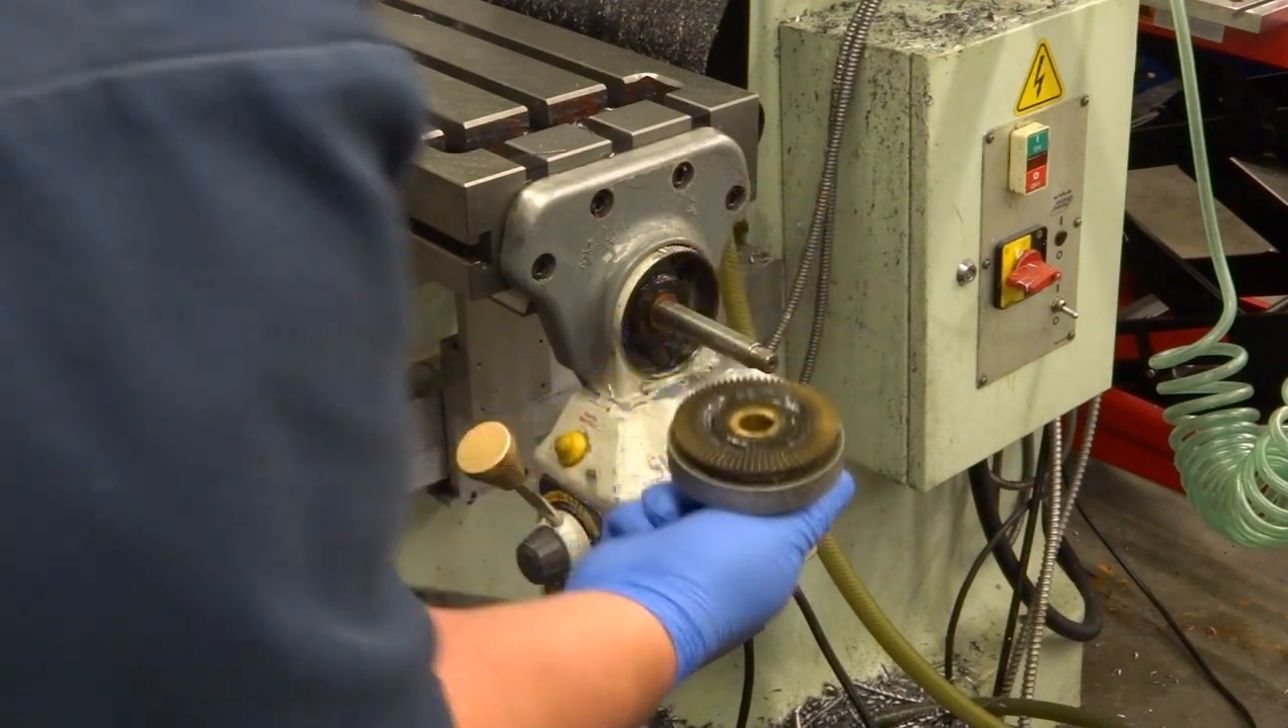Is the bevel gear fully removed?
Yes.